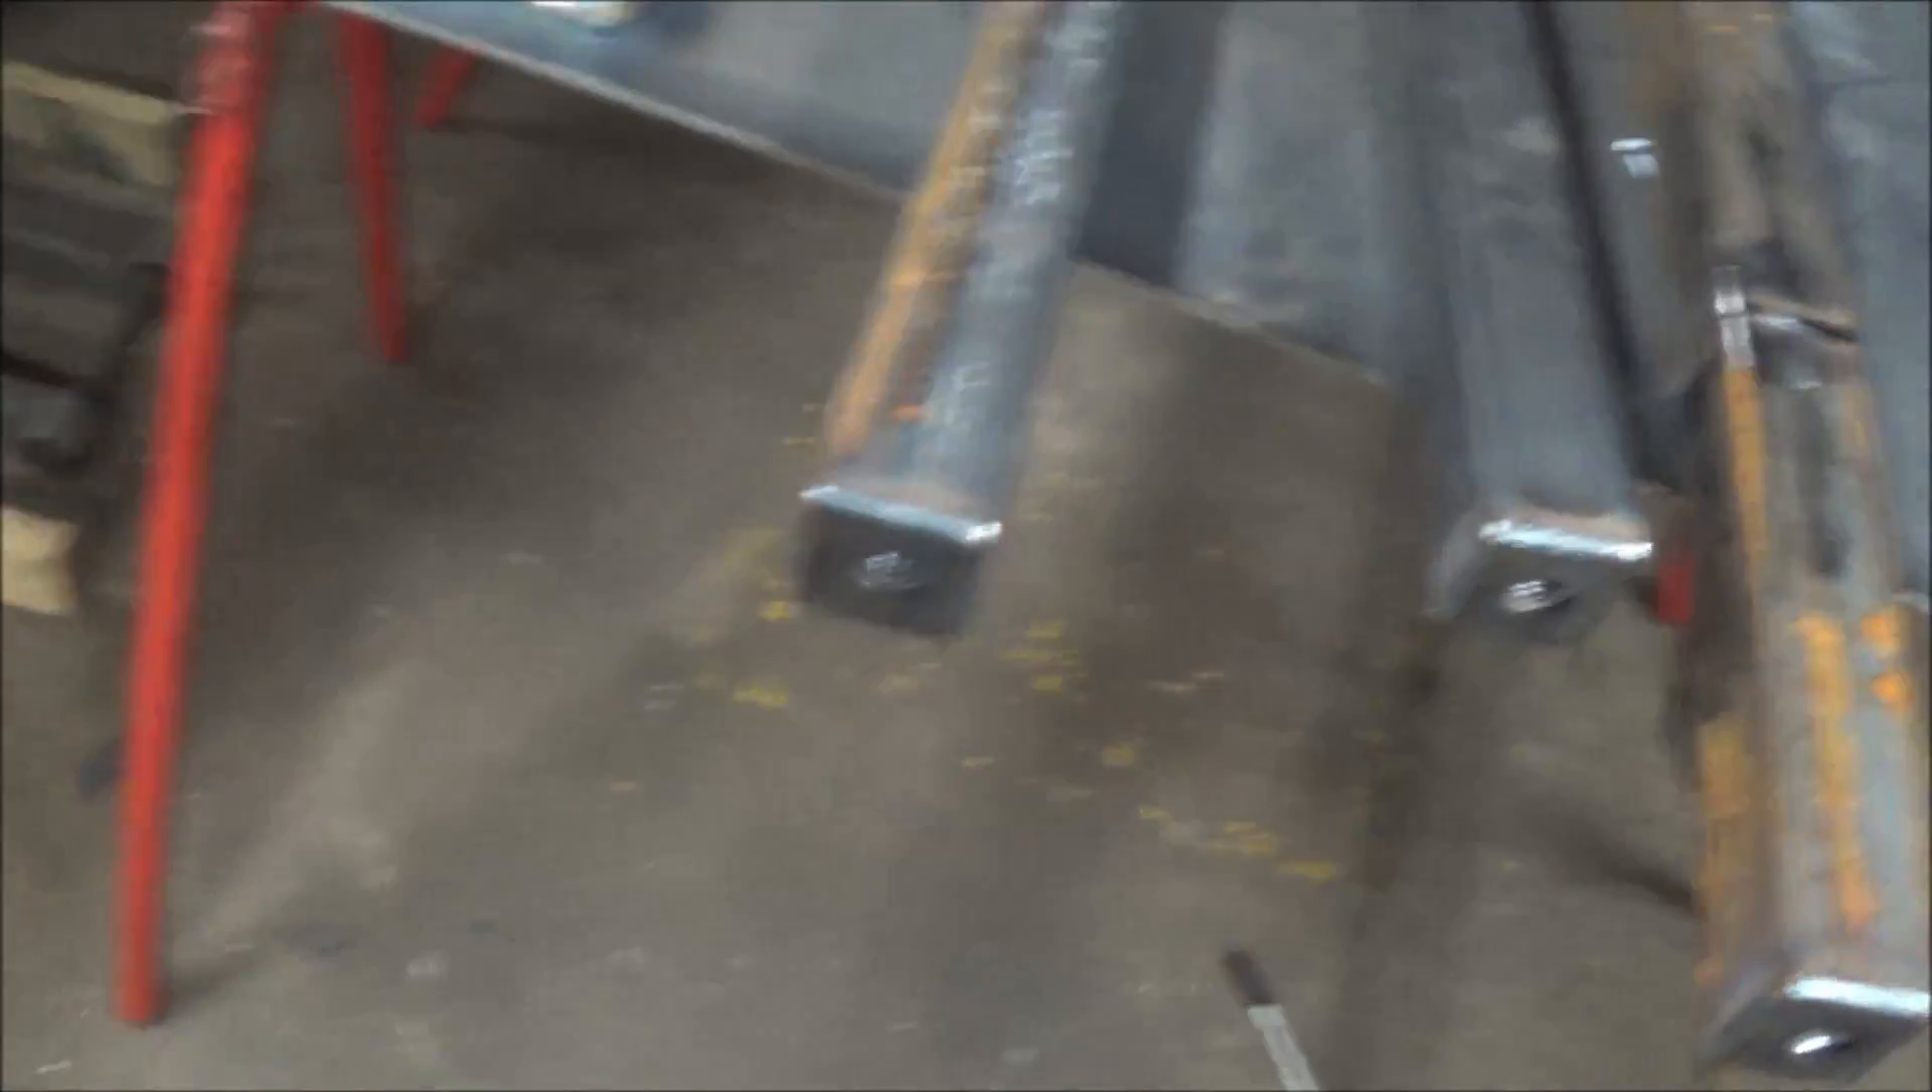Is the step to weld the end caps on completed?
Yes.